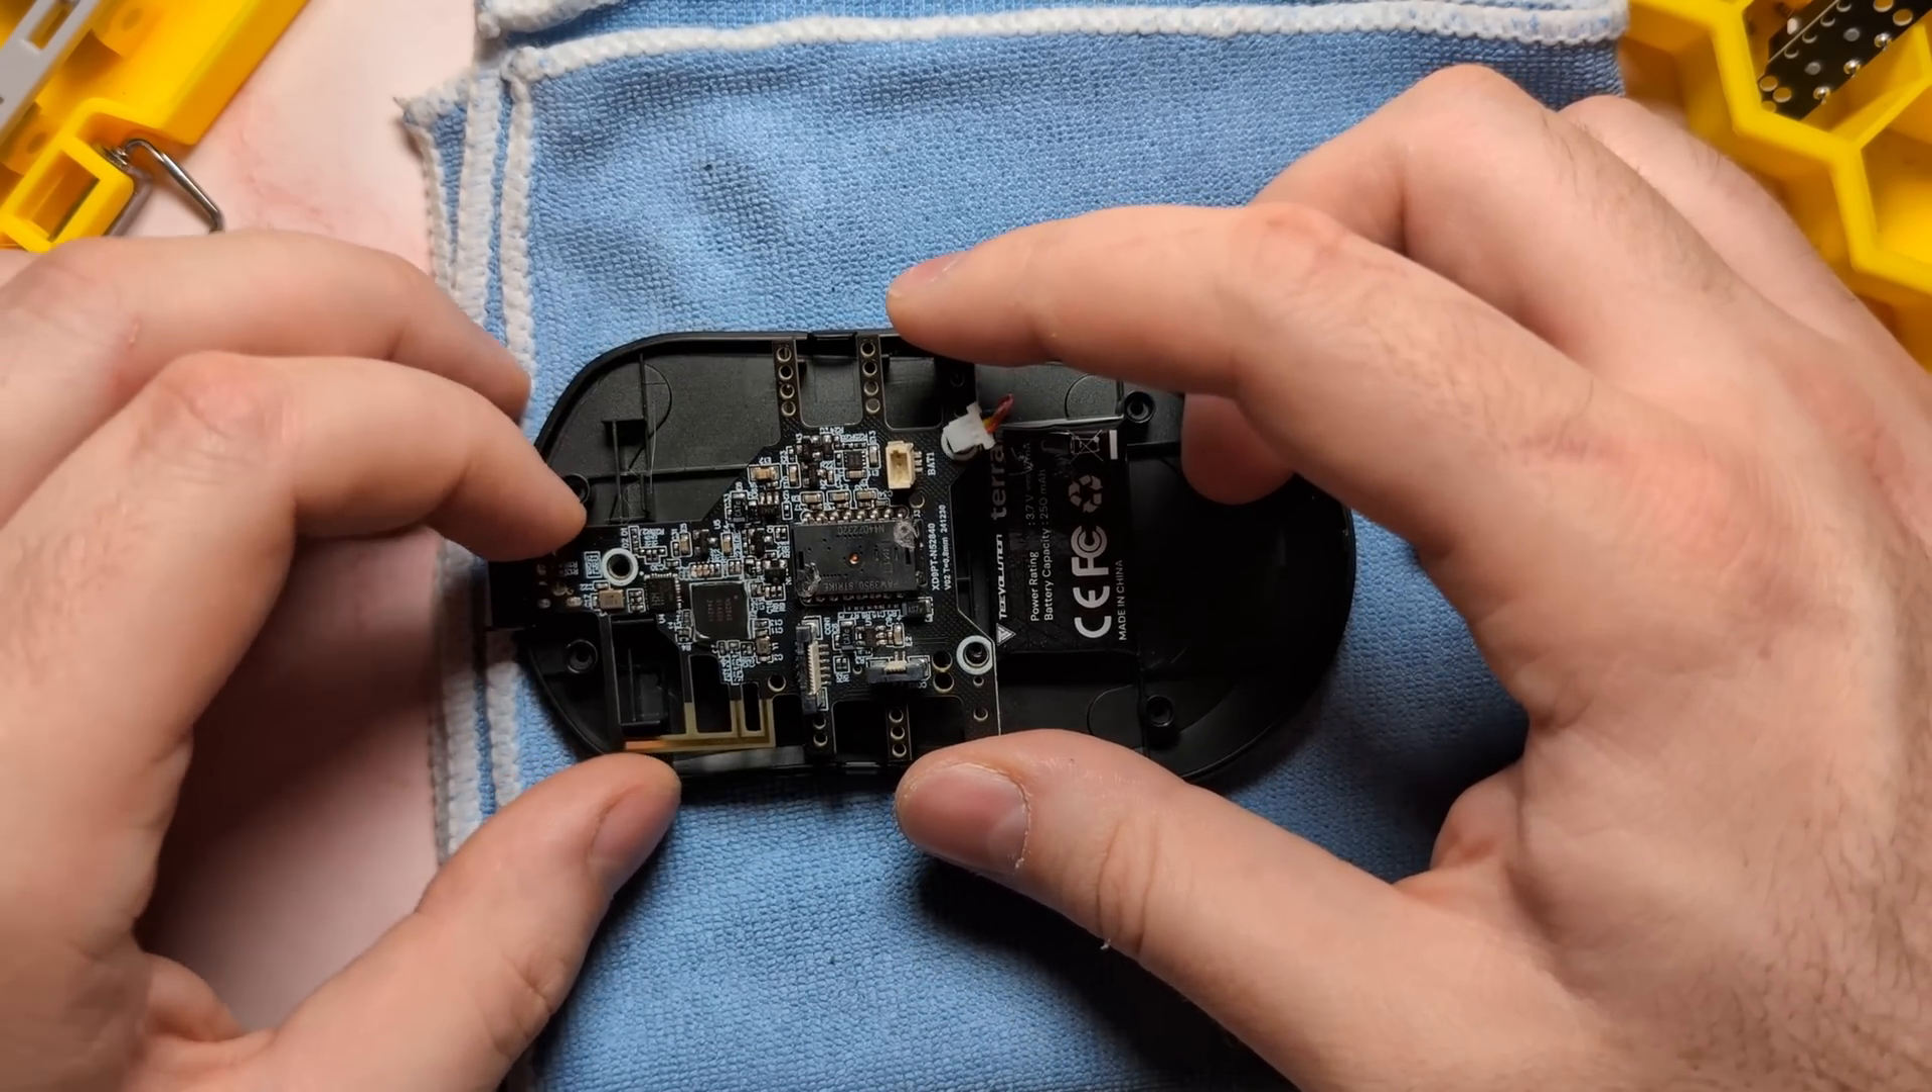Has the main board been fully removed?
No.